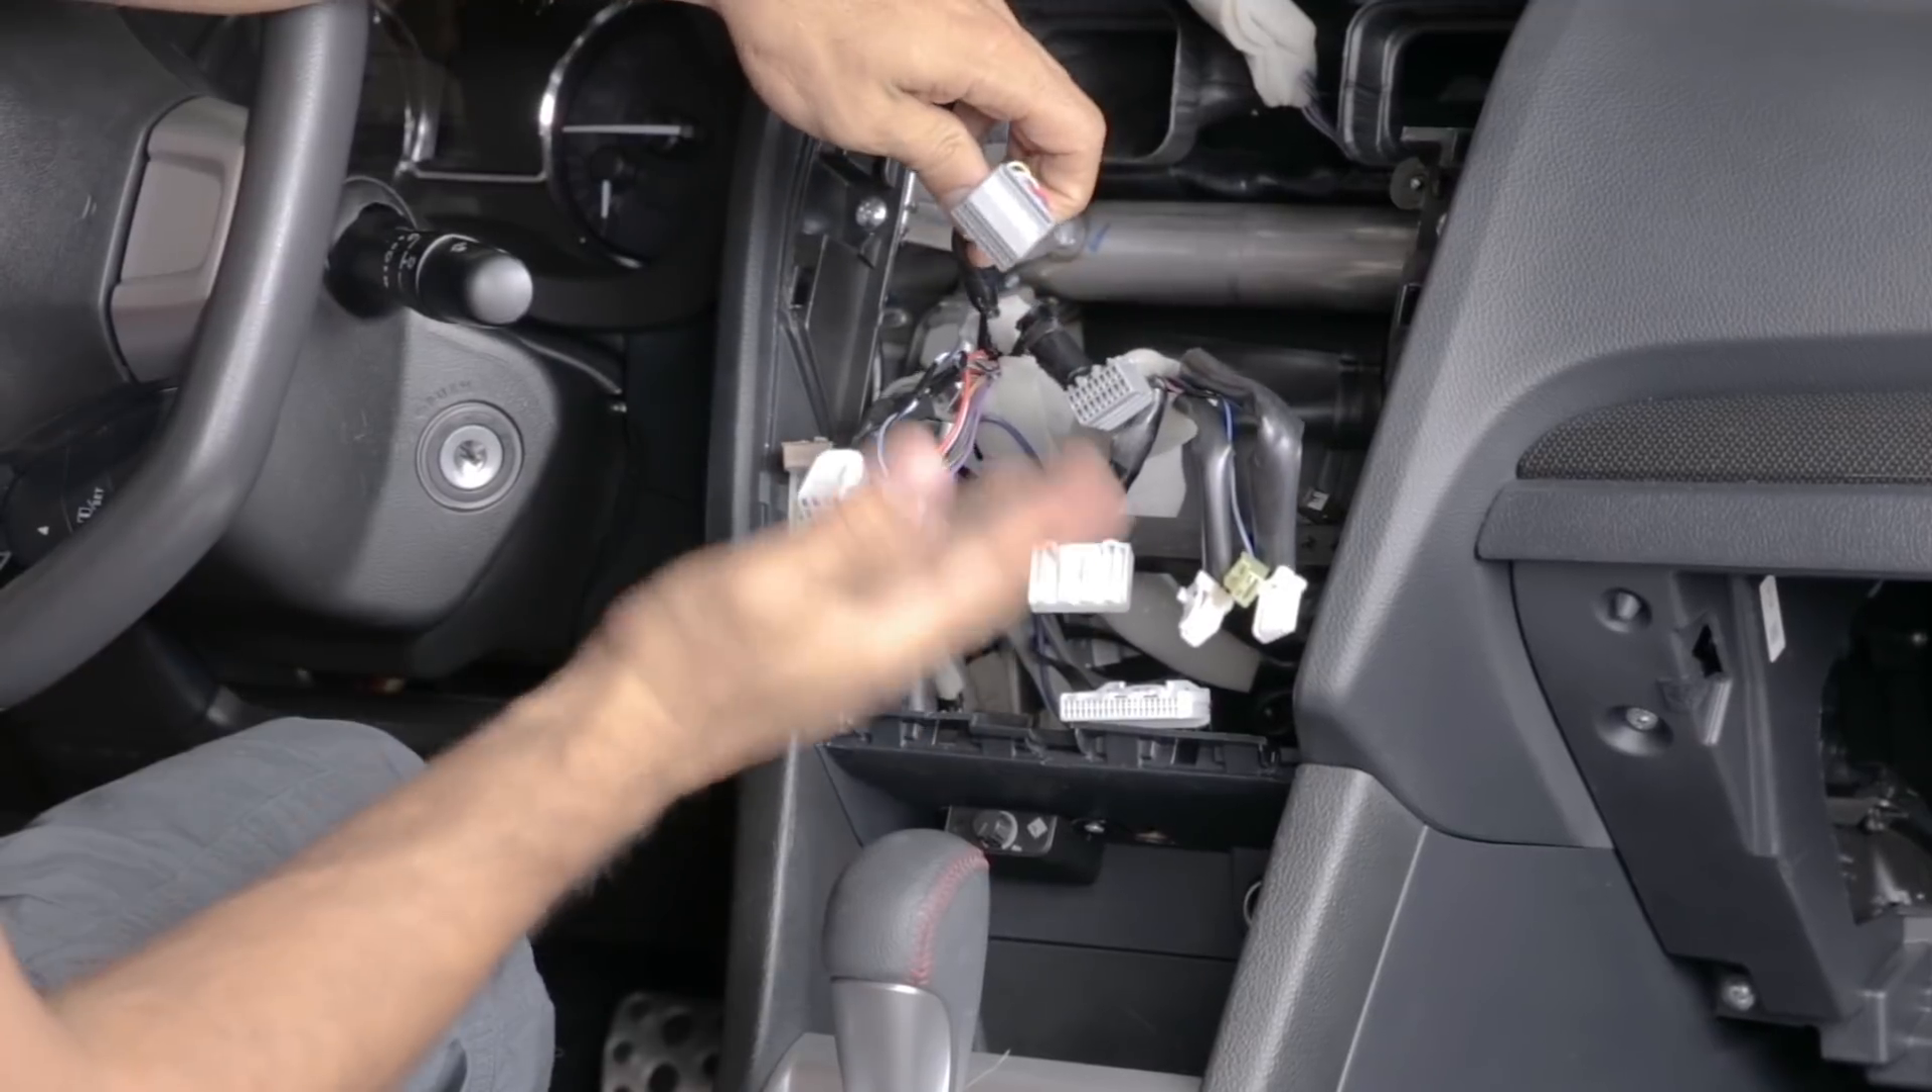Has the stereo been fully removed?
Yes.